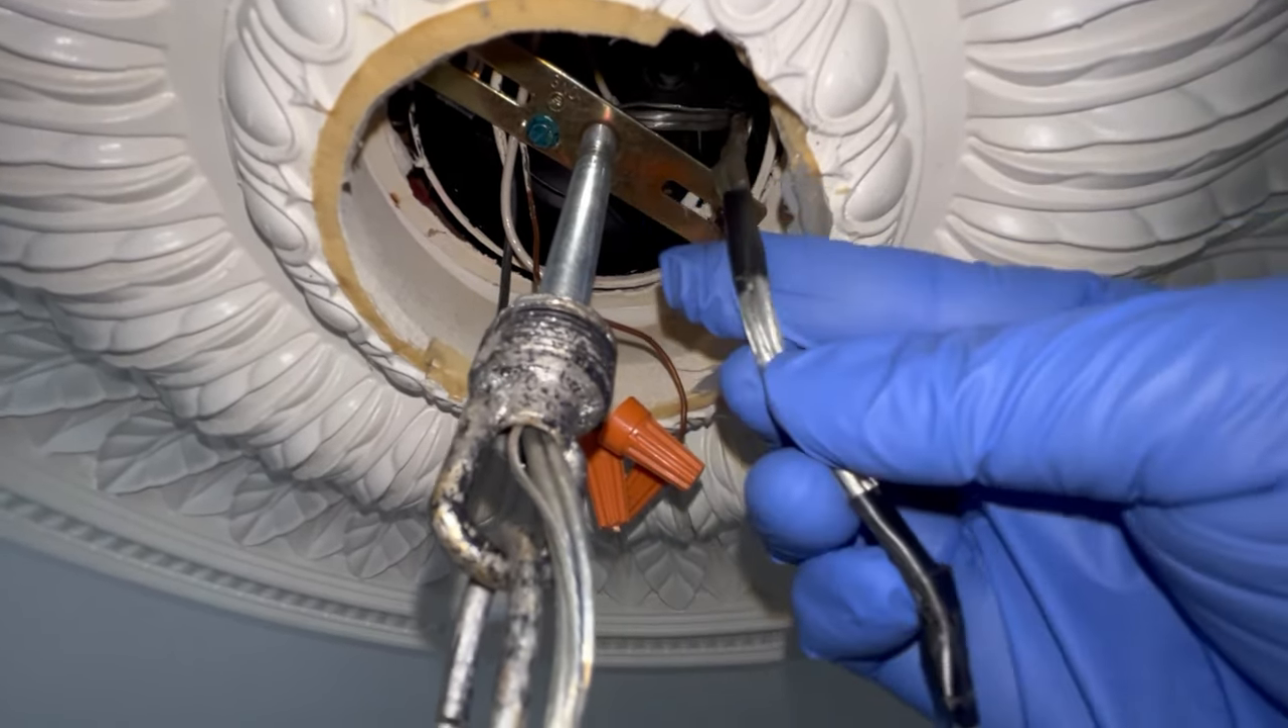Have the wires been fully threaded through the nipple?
Yes.